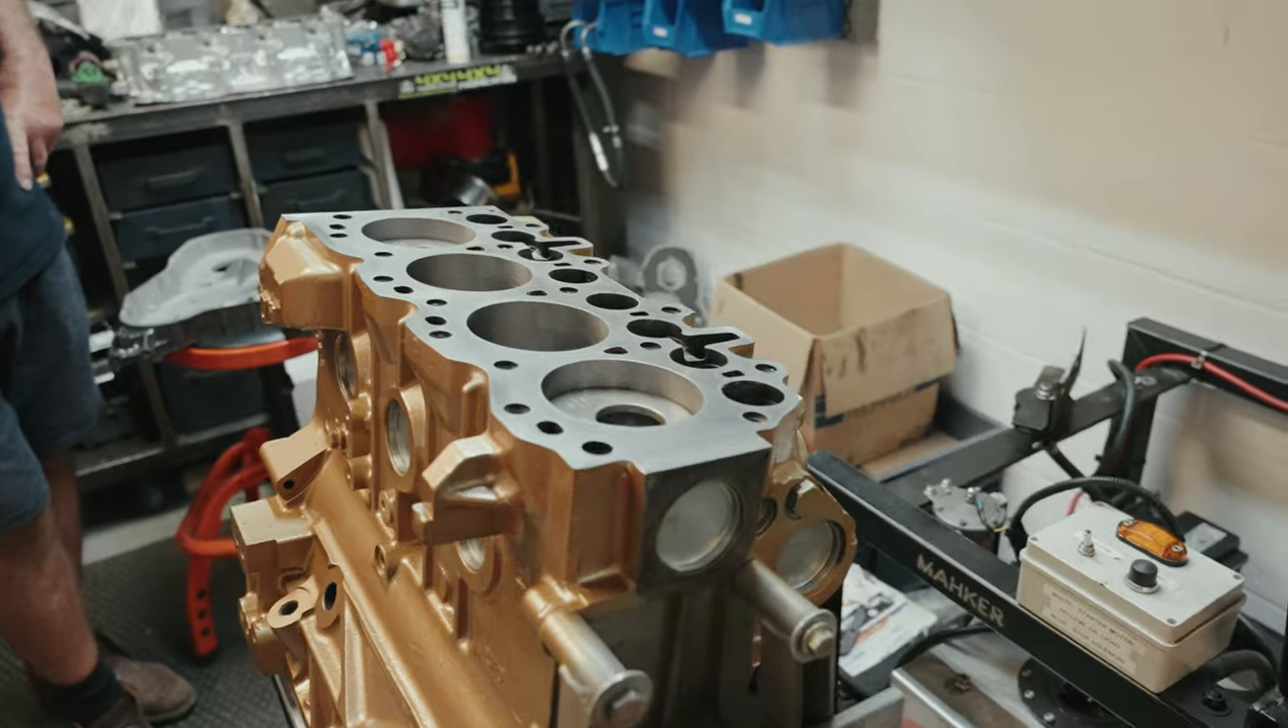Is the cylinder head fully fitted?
No.